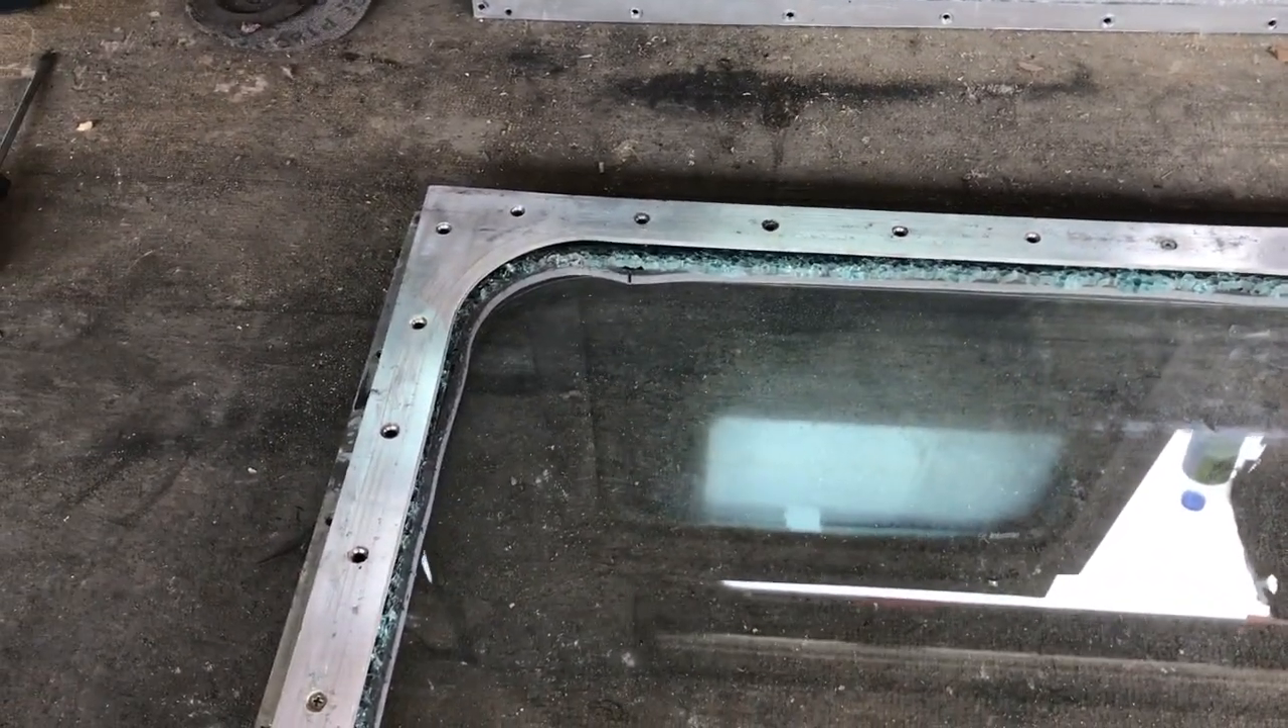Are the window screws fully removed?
No.